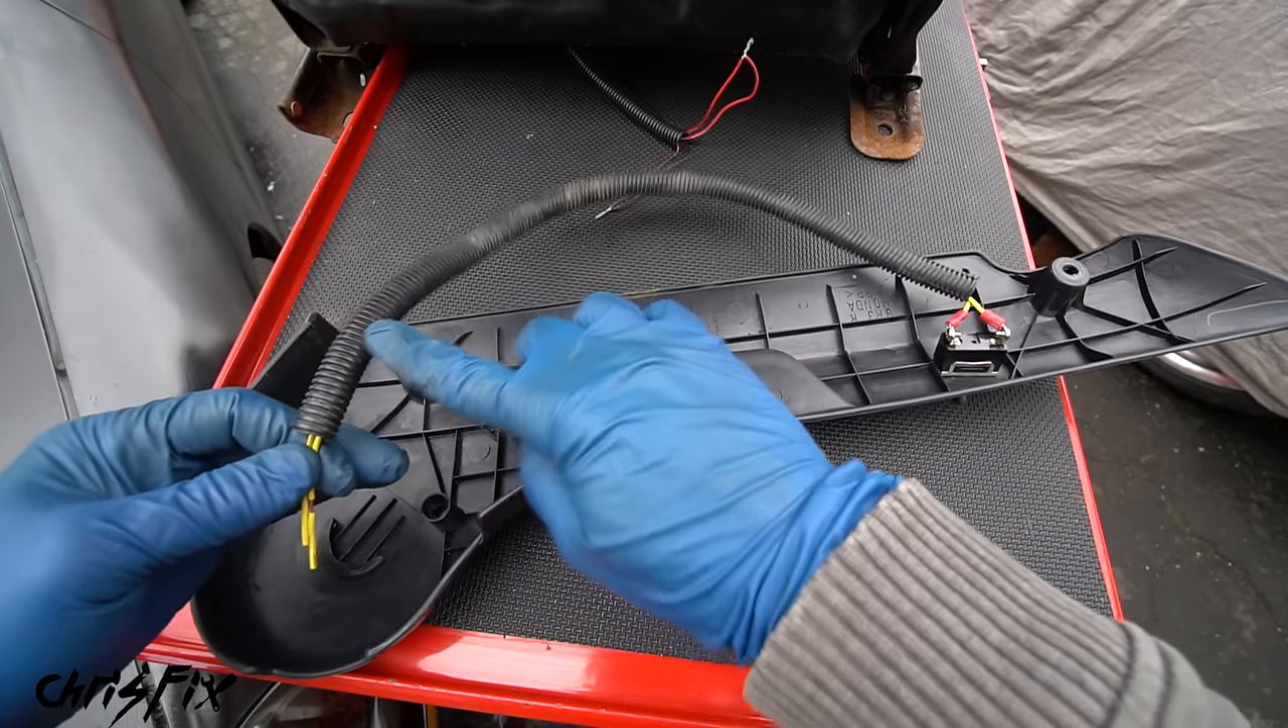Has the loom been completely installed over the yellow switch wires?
Yes.